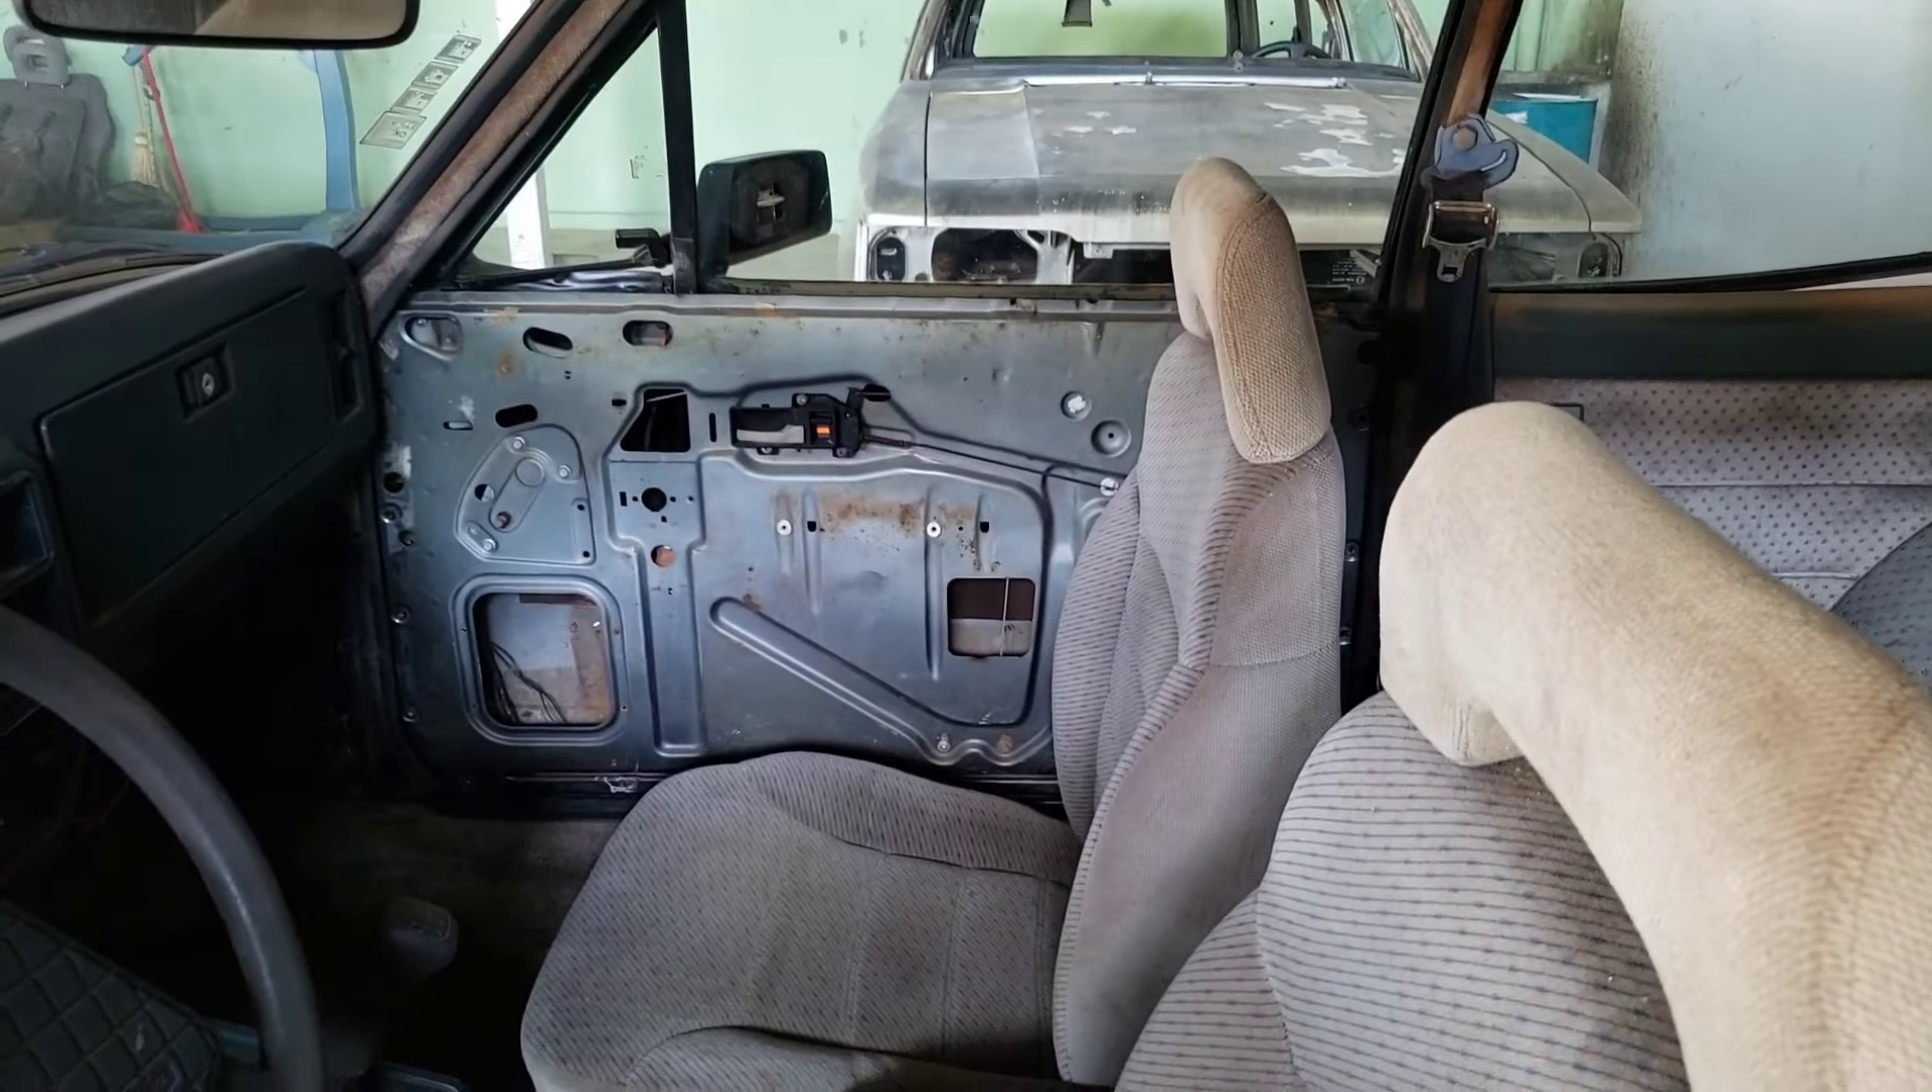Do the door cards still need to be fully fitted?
Yes.